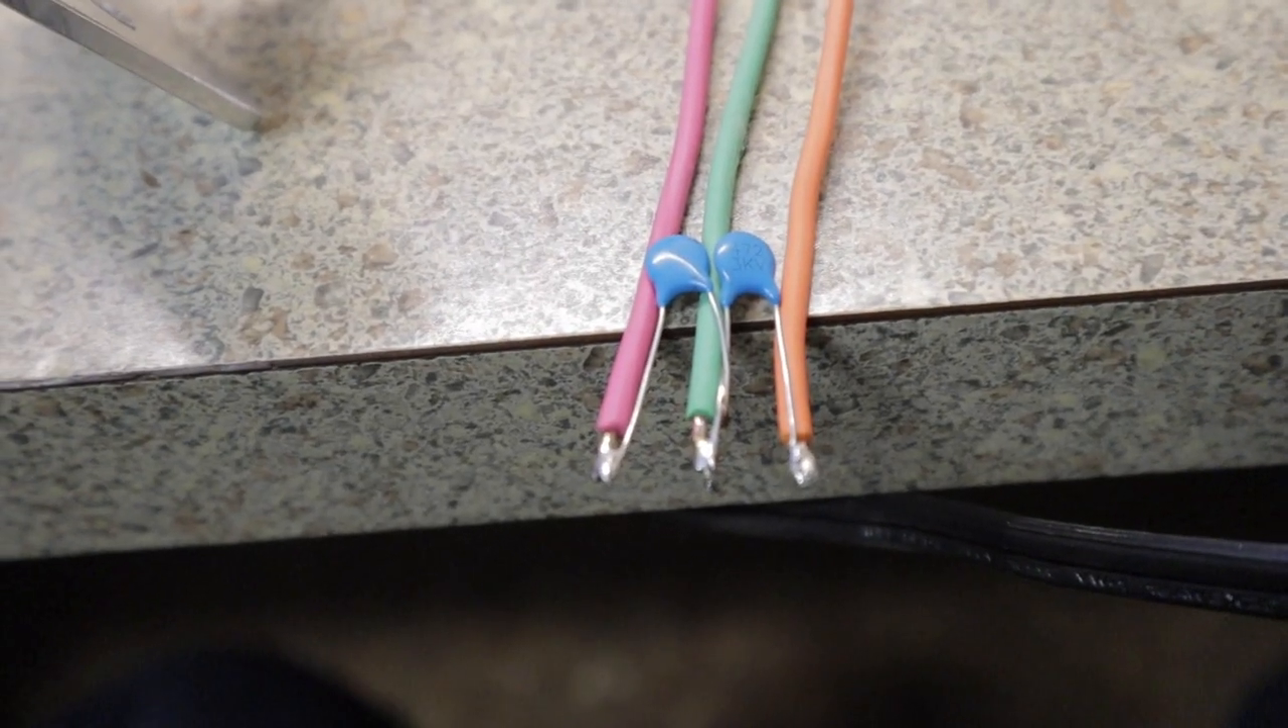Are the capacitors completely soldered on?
Yes.